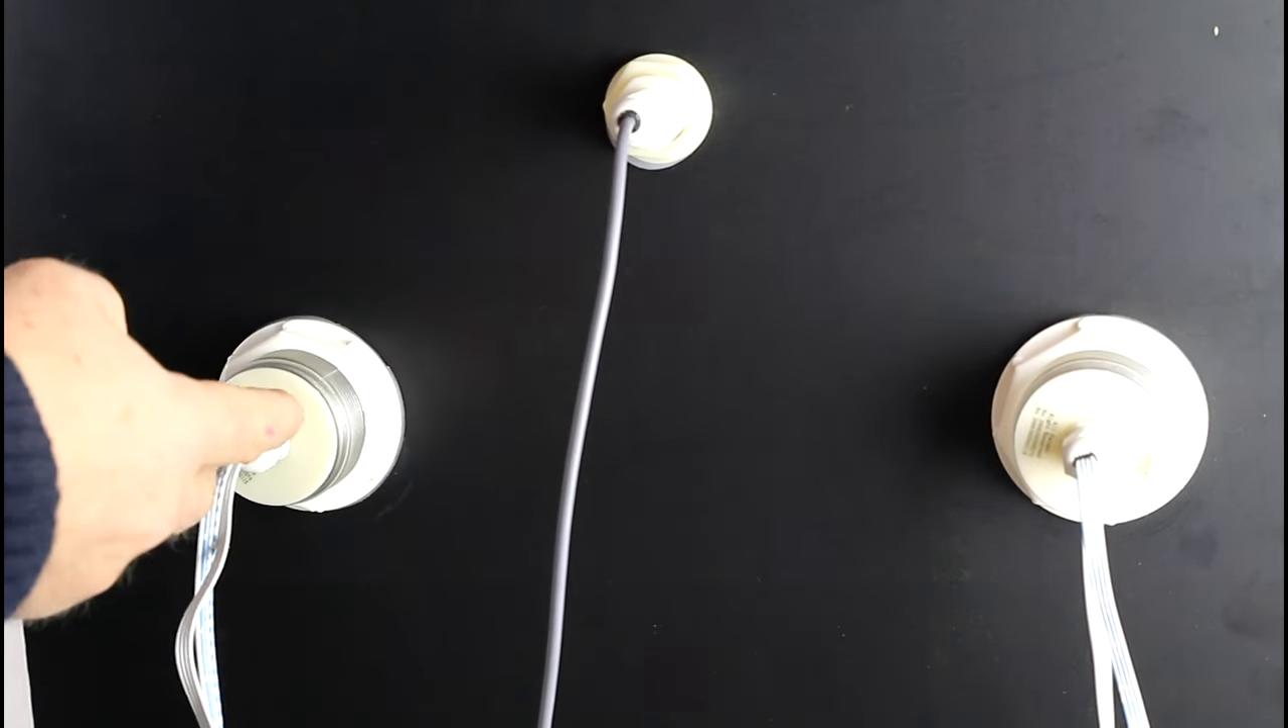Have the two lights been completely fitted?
Yes.